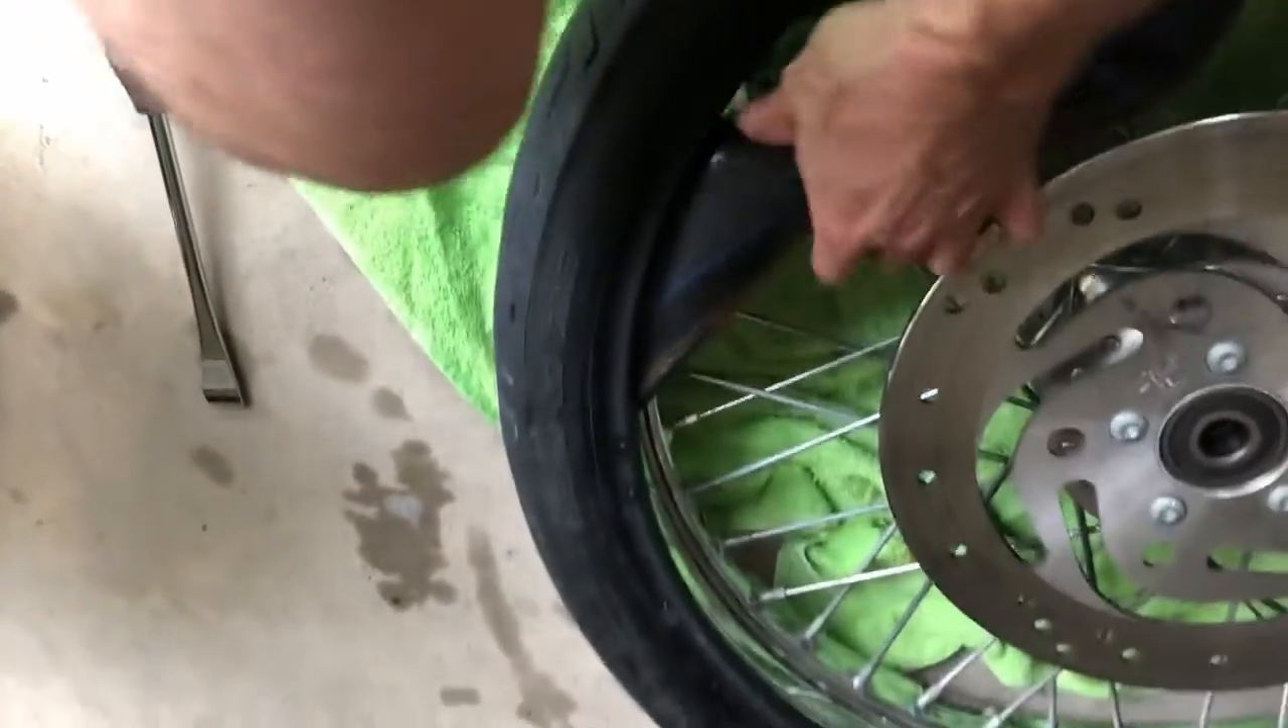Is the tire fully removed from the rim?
No.